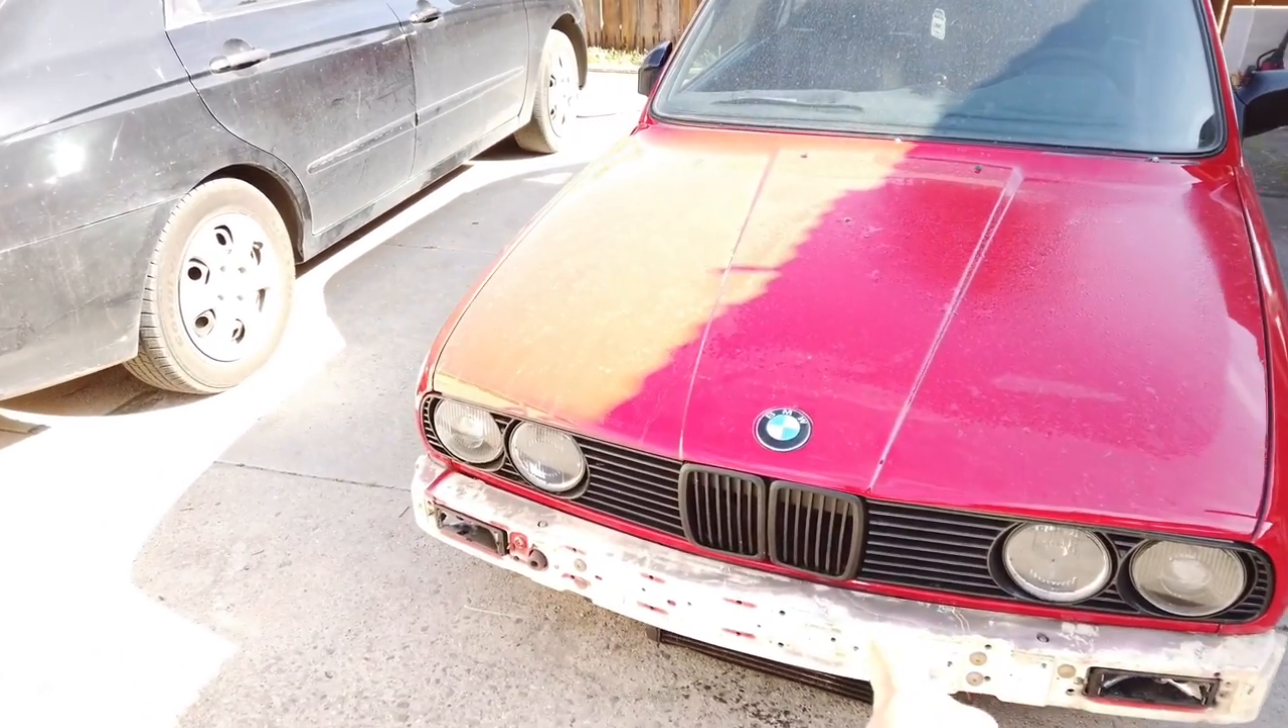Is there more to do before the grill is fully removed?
Yes.